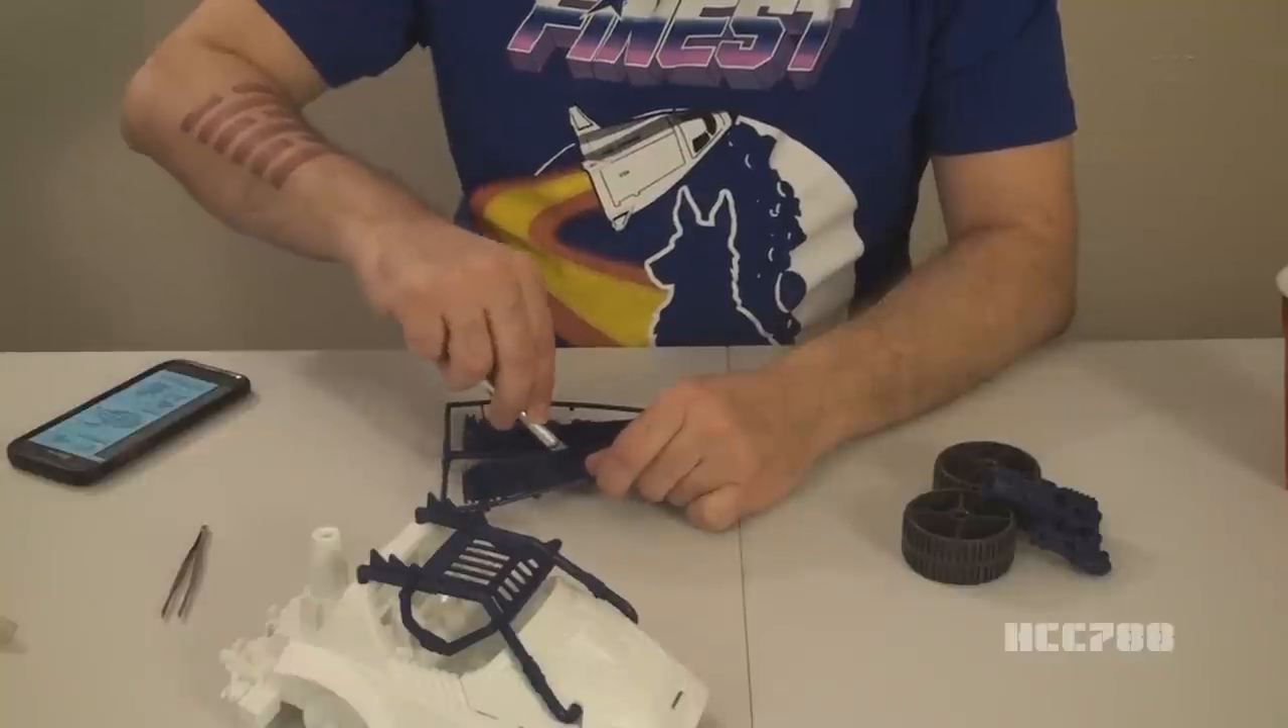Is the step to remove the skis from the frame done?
No.